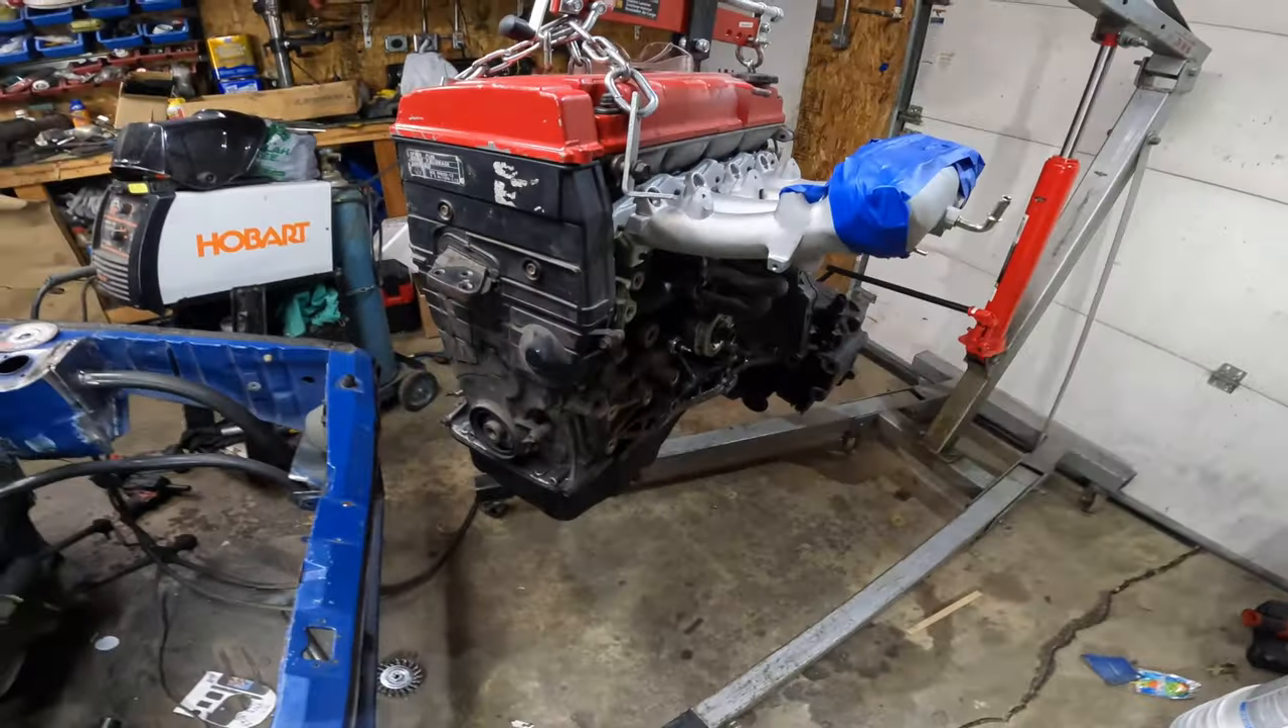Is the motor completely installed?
No.